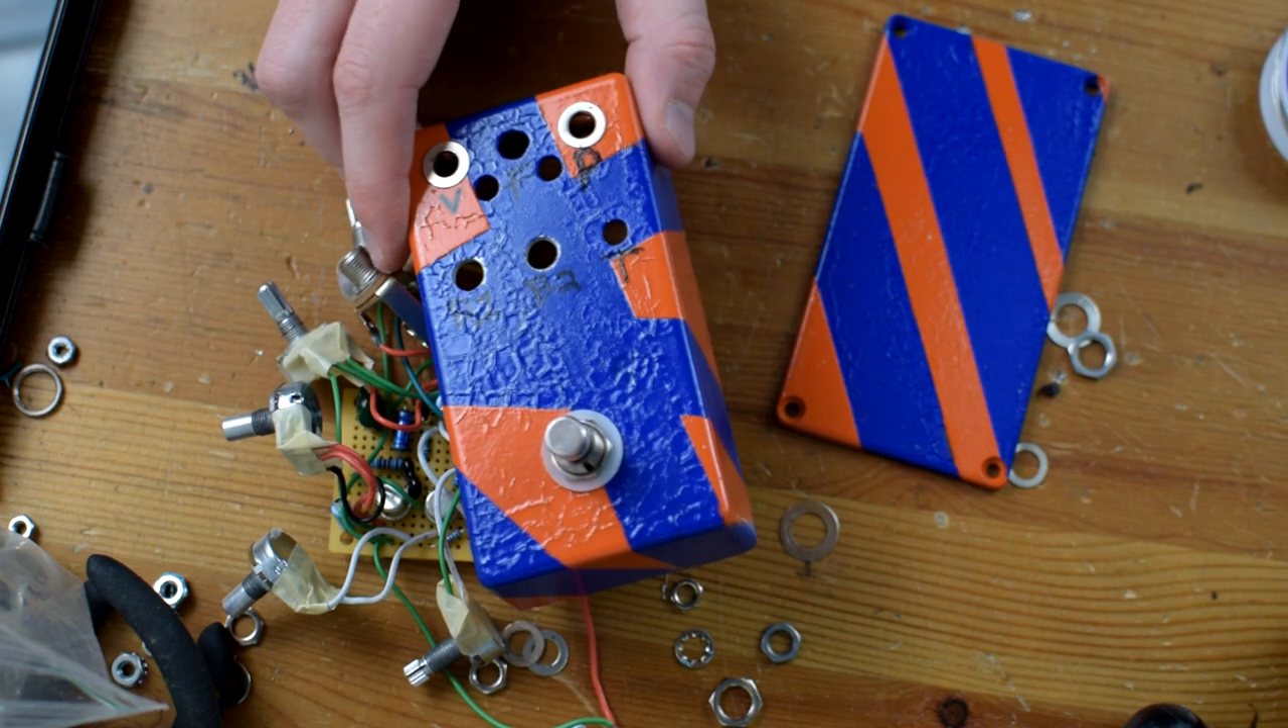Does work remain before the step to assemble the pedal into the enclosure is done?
Yes.